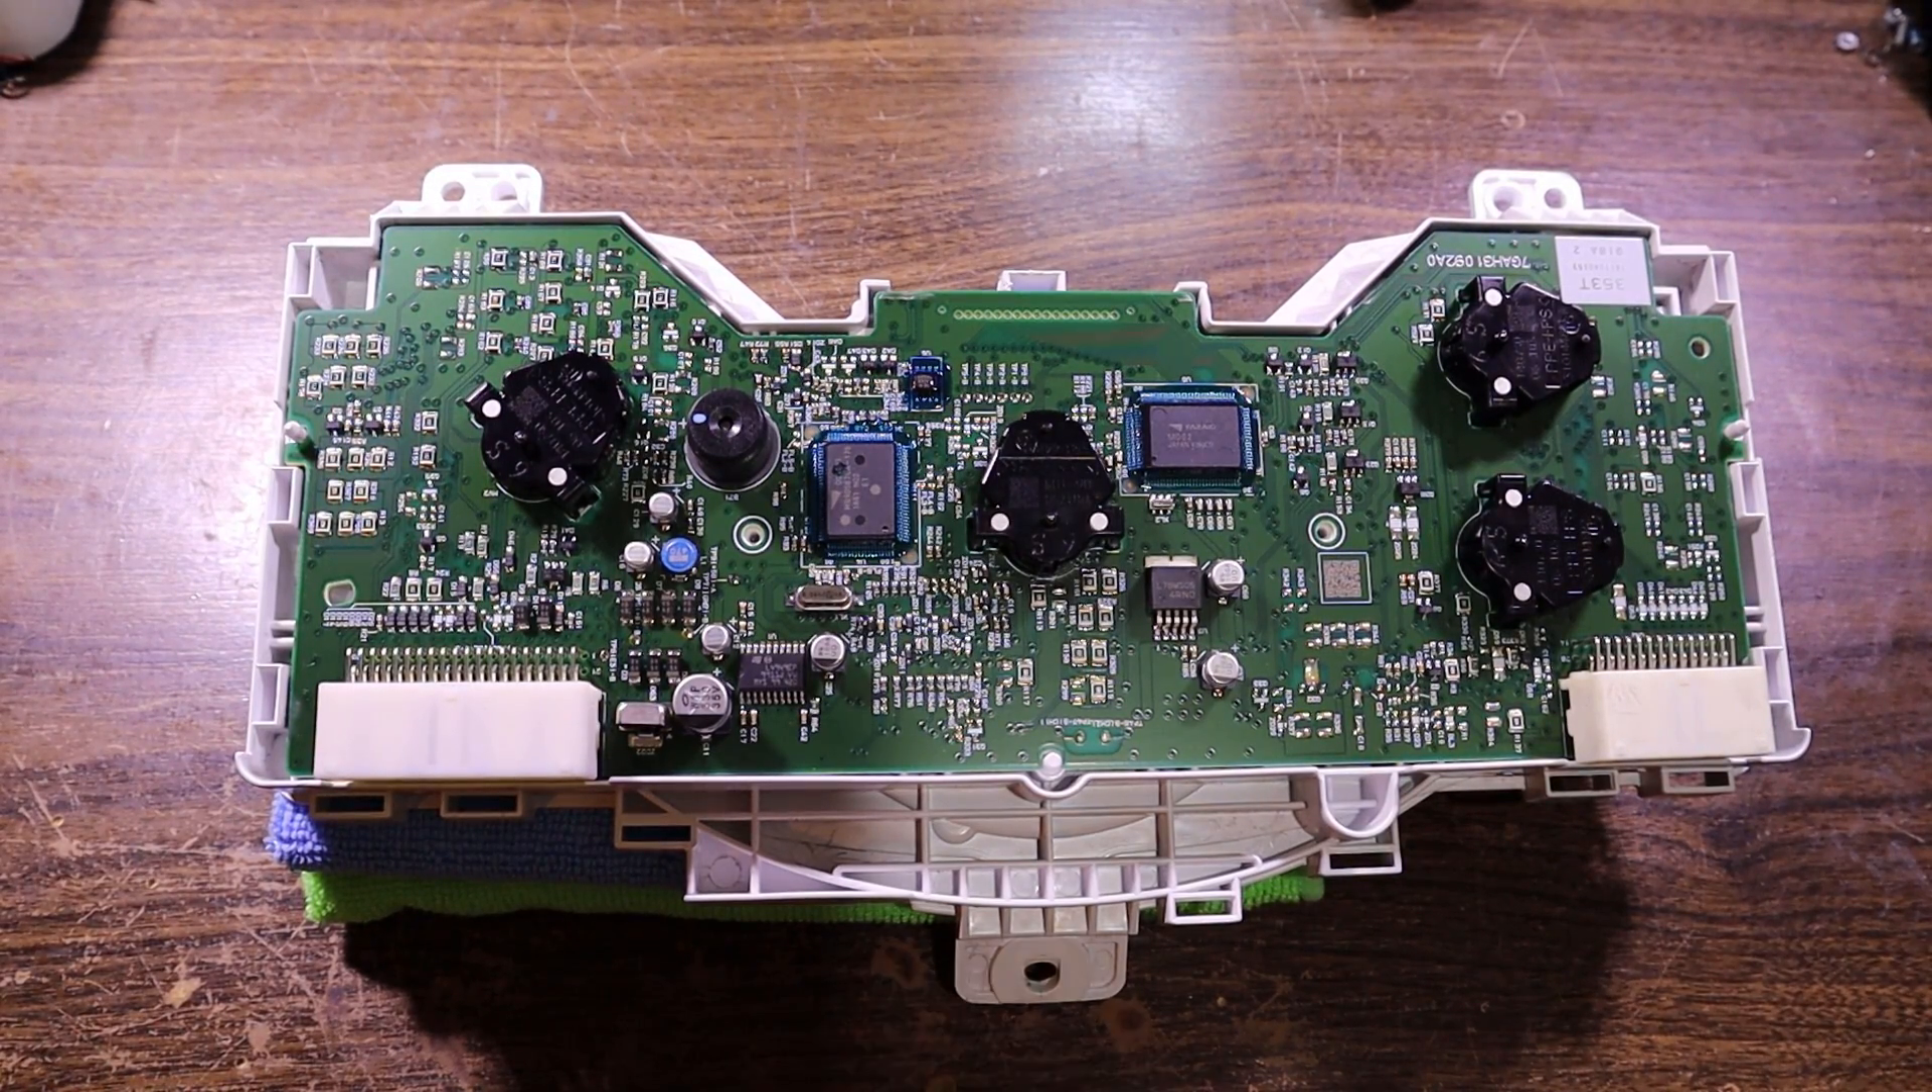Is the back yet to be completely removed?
No.